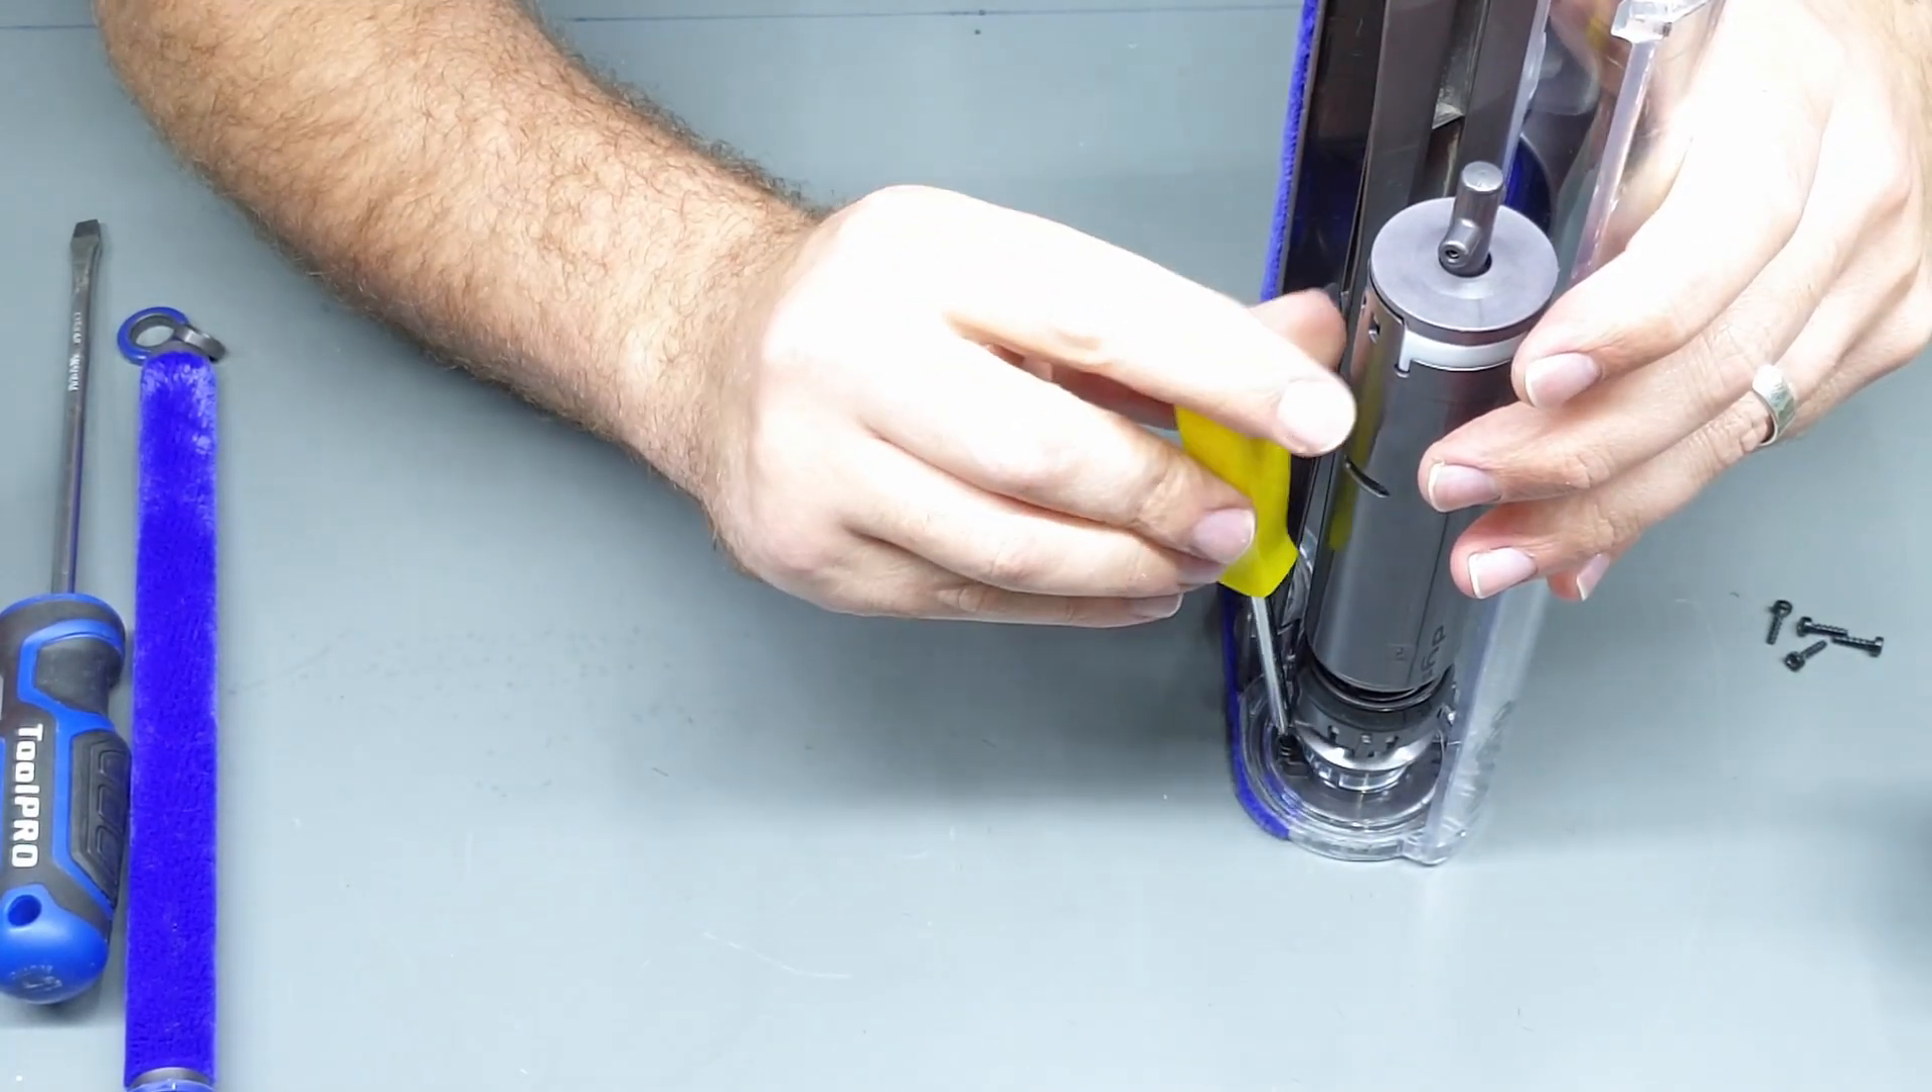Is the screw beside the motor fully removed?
No.